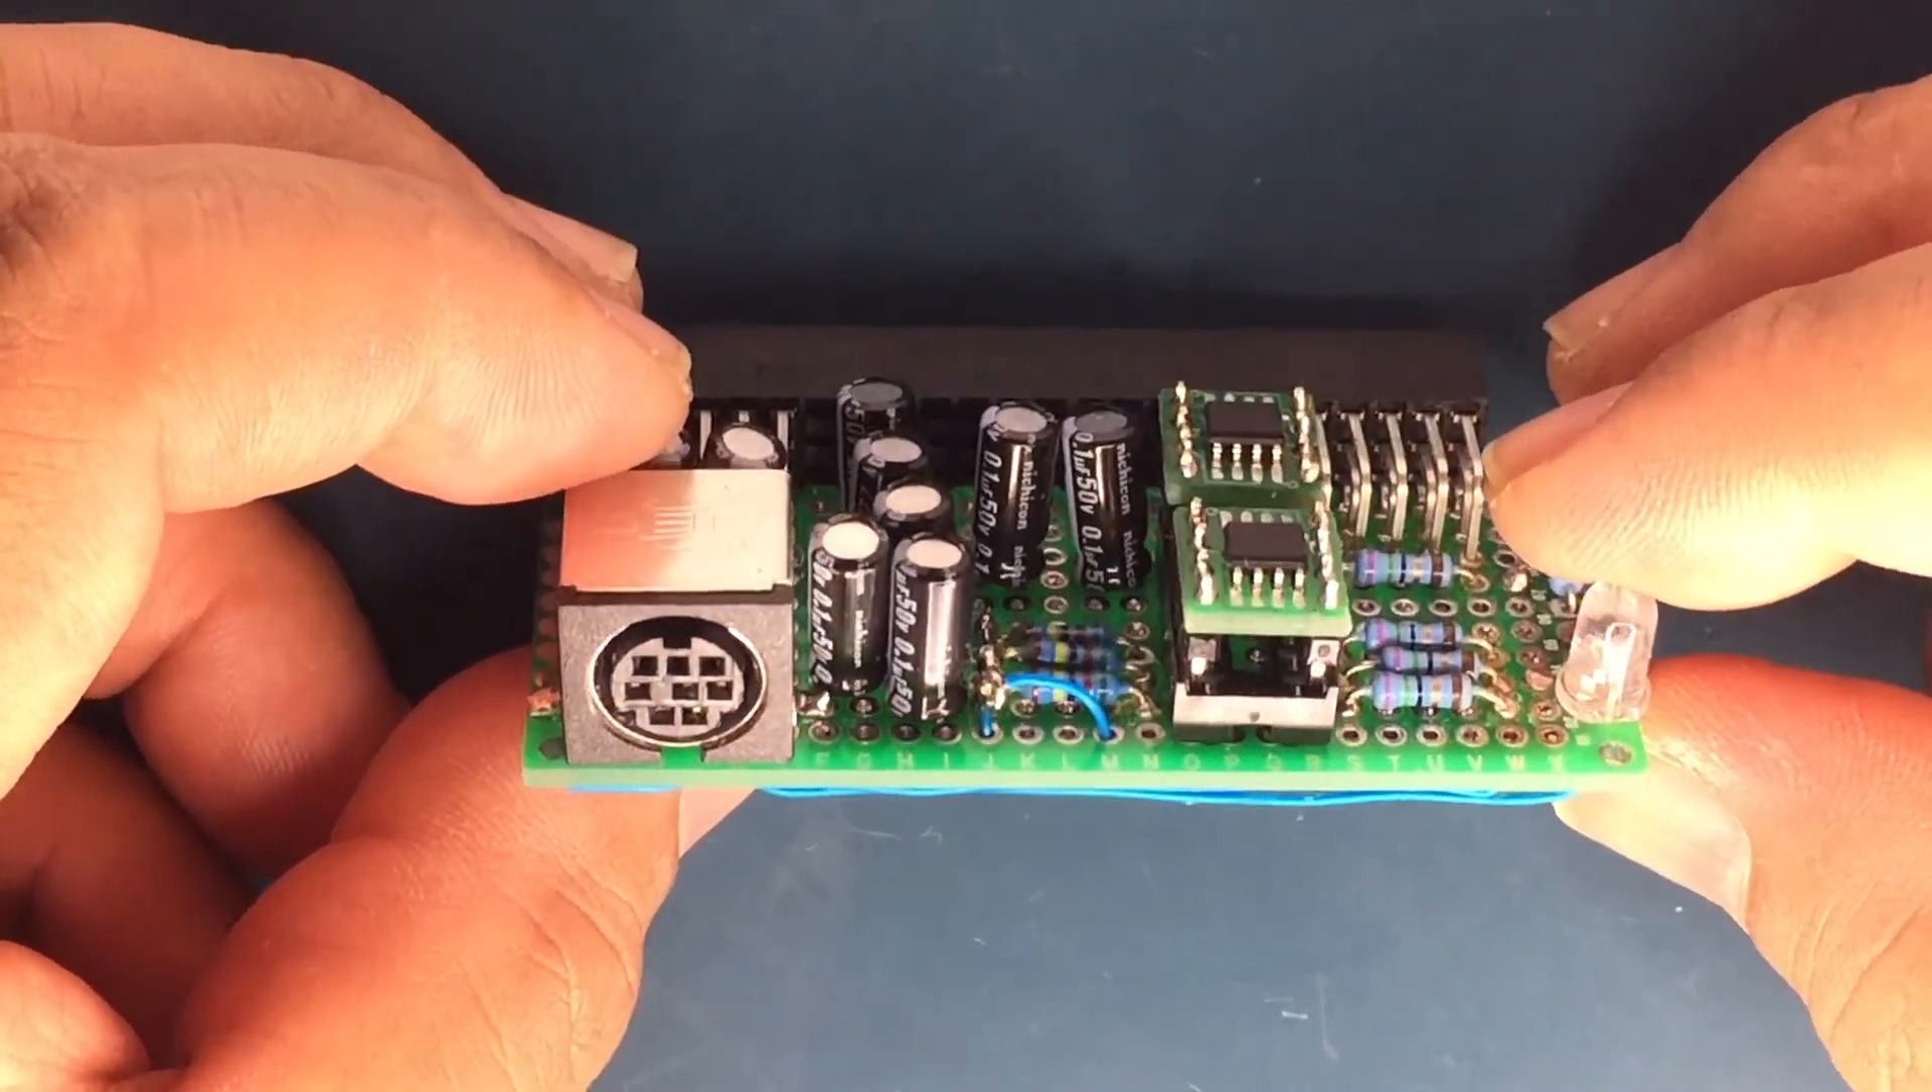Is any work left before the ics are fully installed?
No.